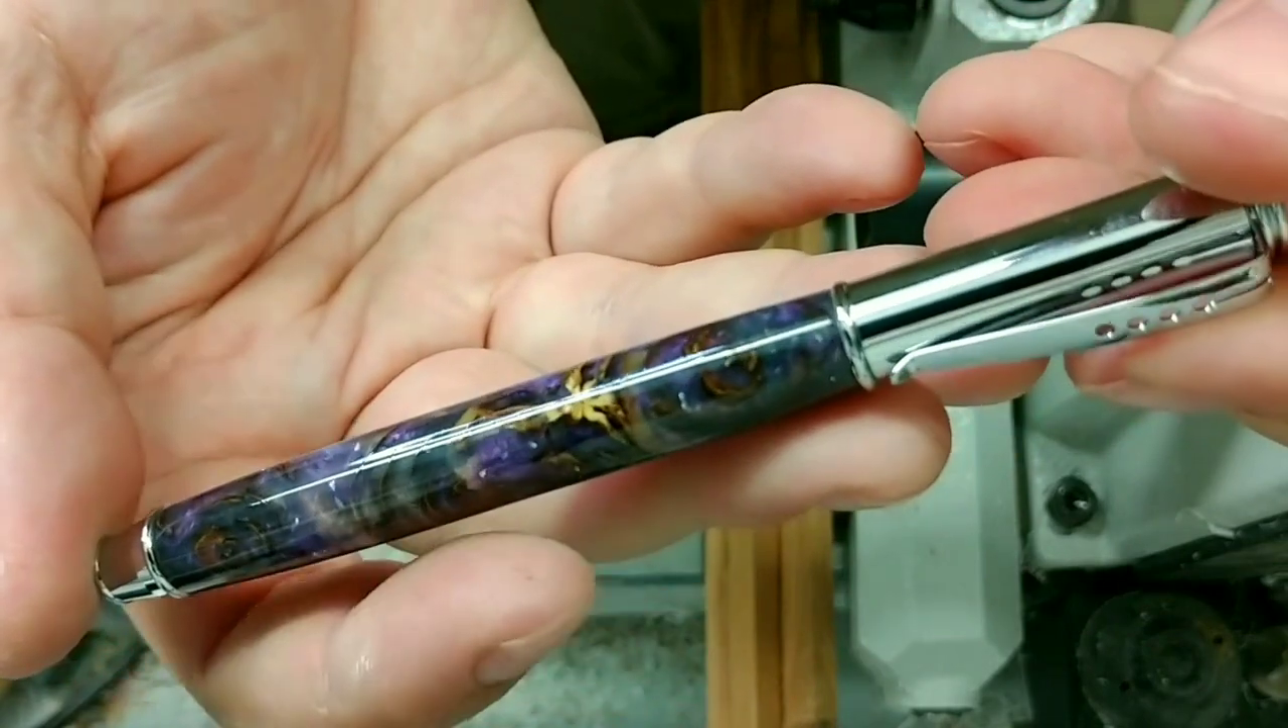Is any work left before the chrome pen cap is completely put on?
No.